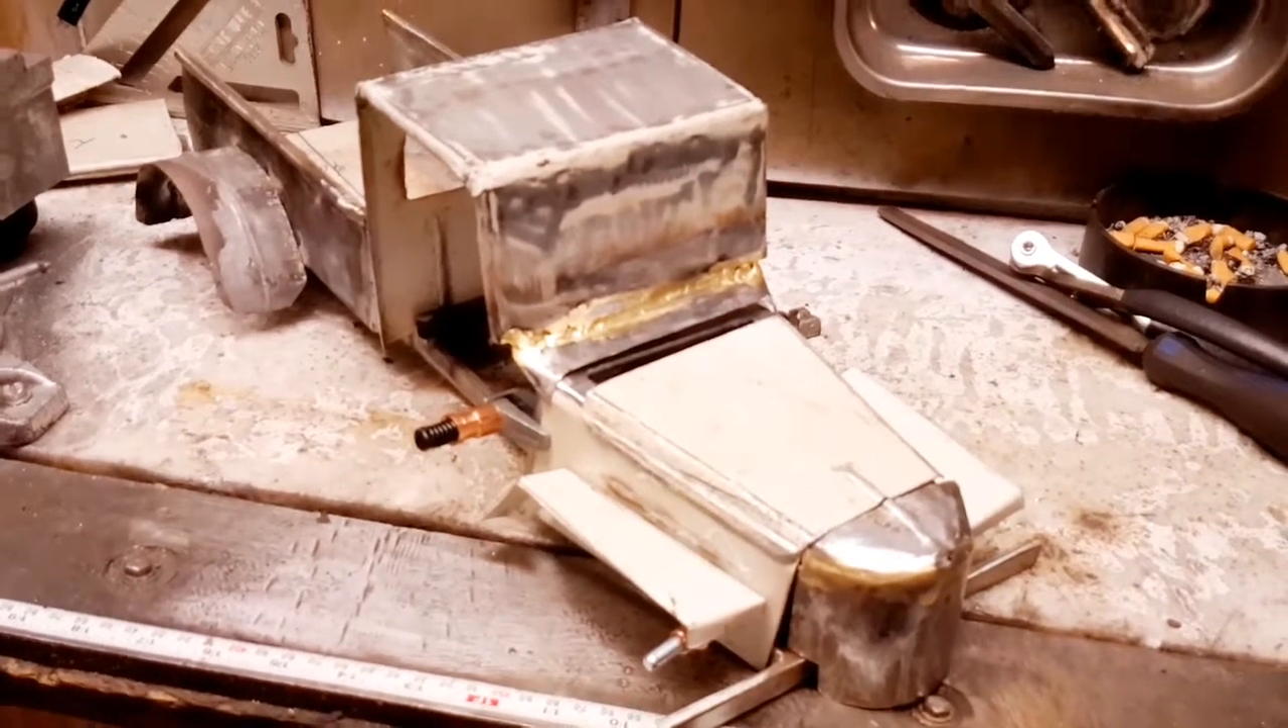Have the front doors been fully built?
No.